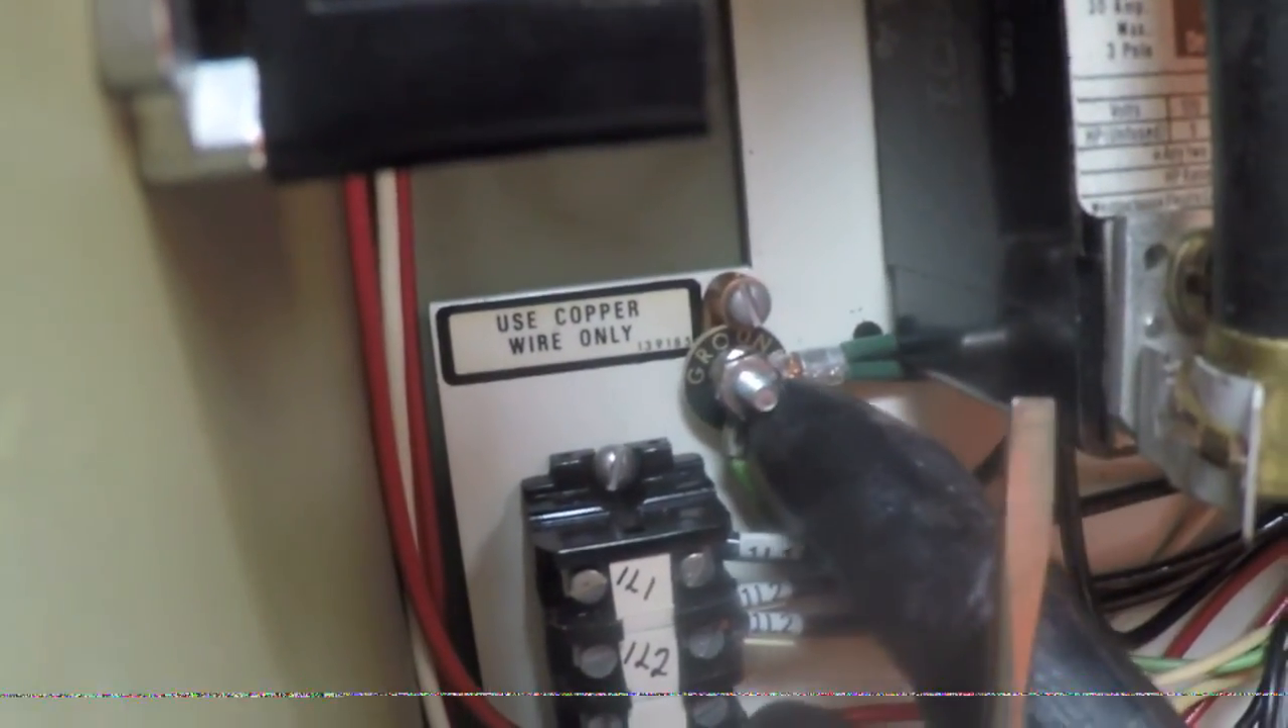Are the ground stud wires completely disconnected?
No.